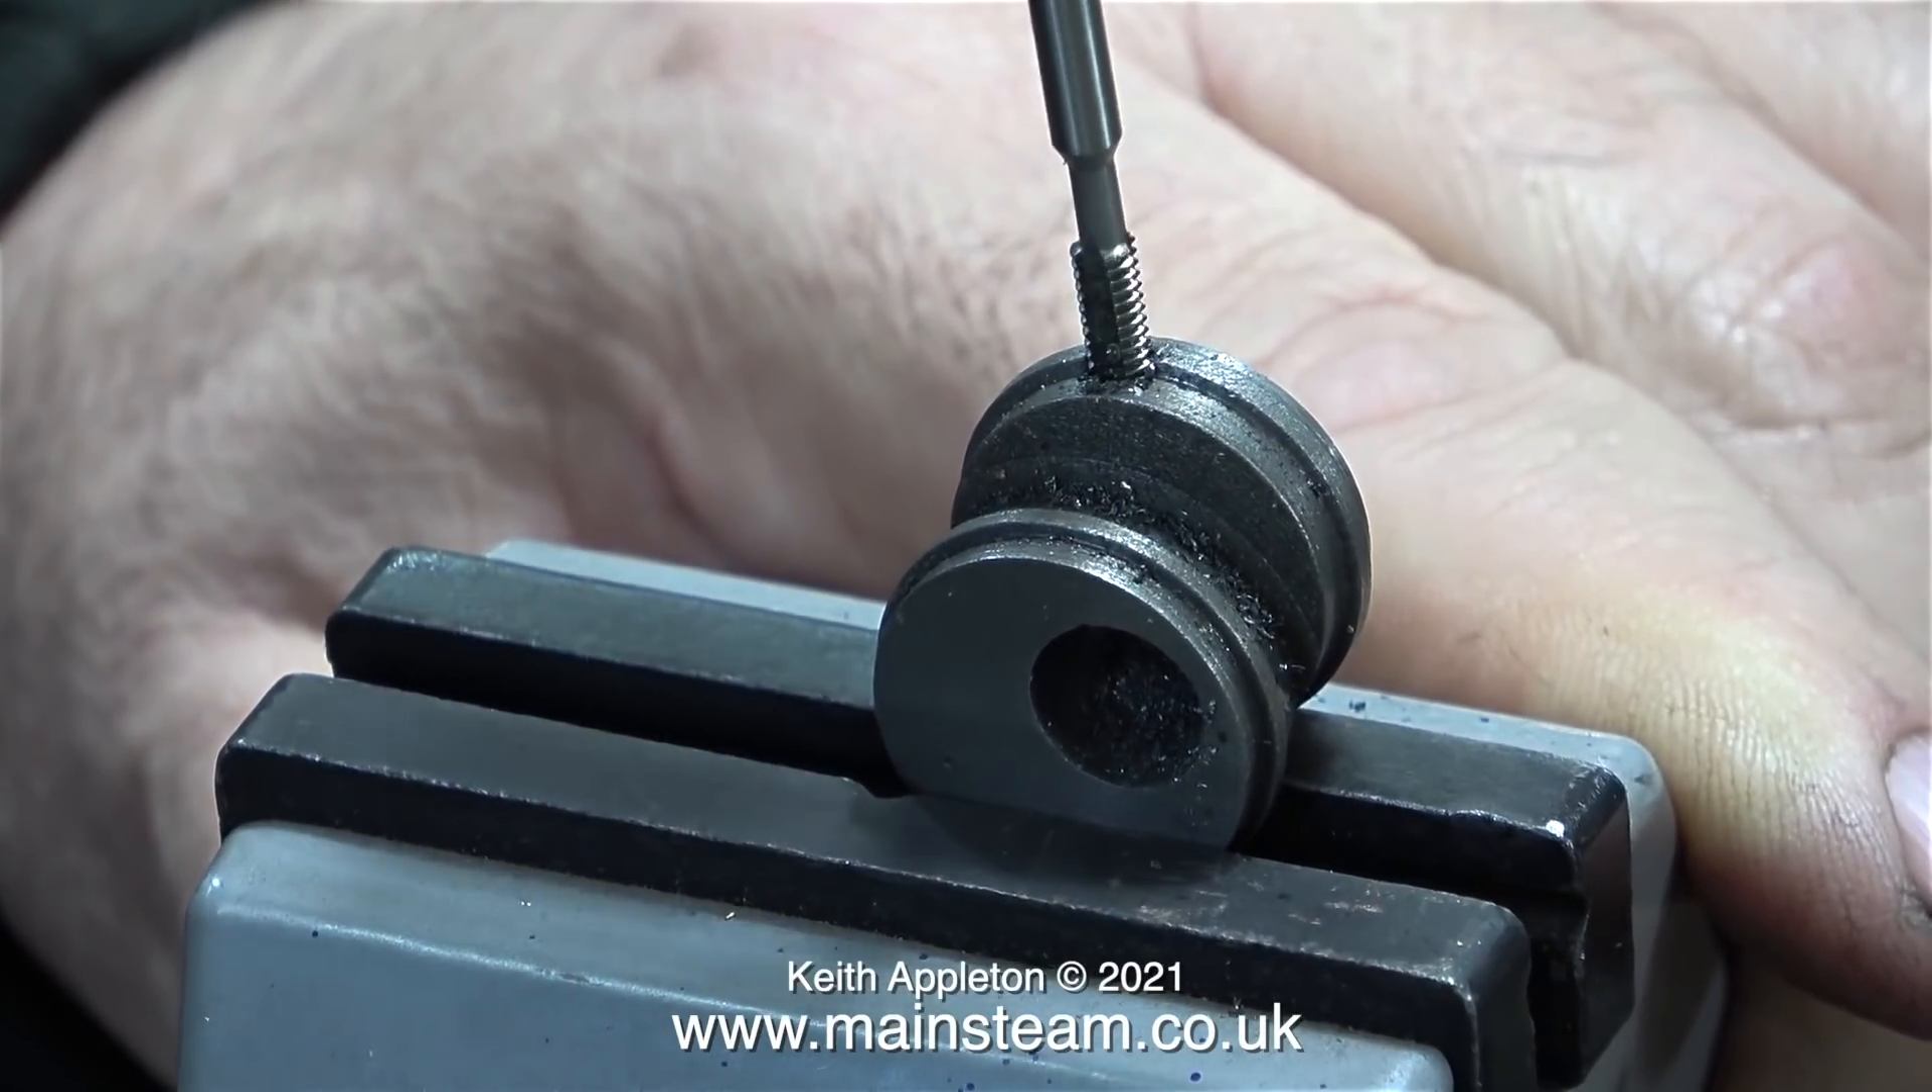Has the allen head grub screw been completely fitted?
No.